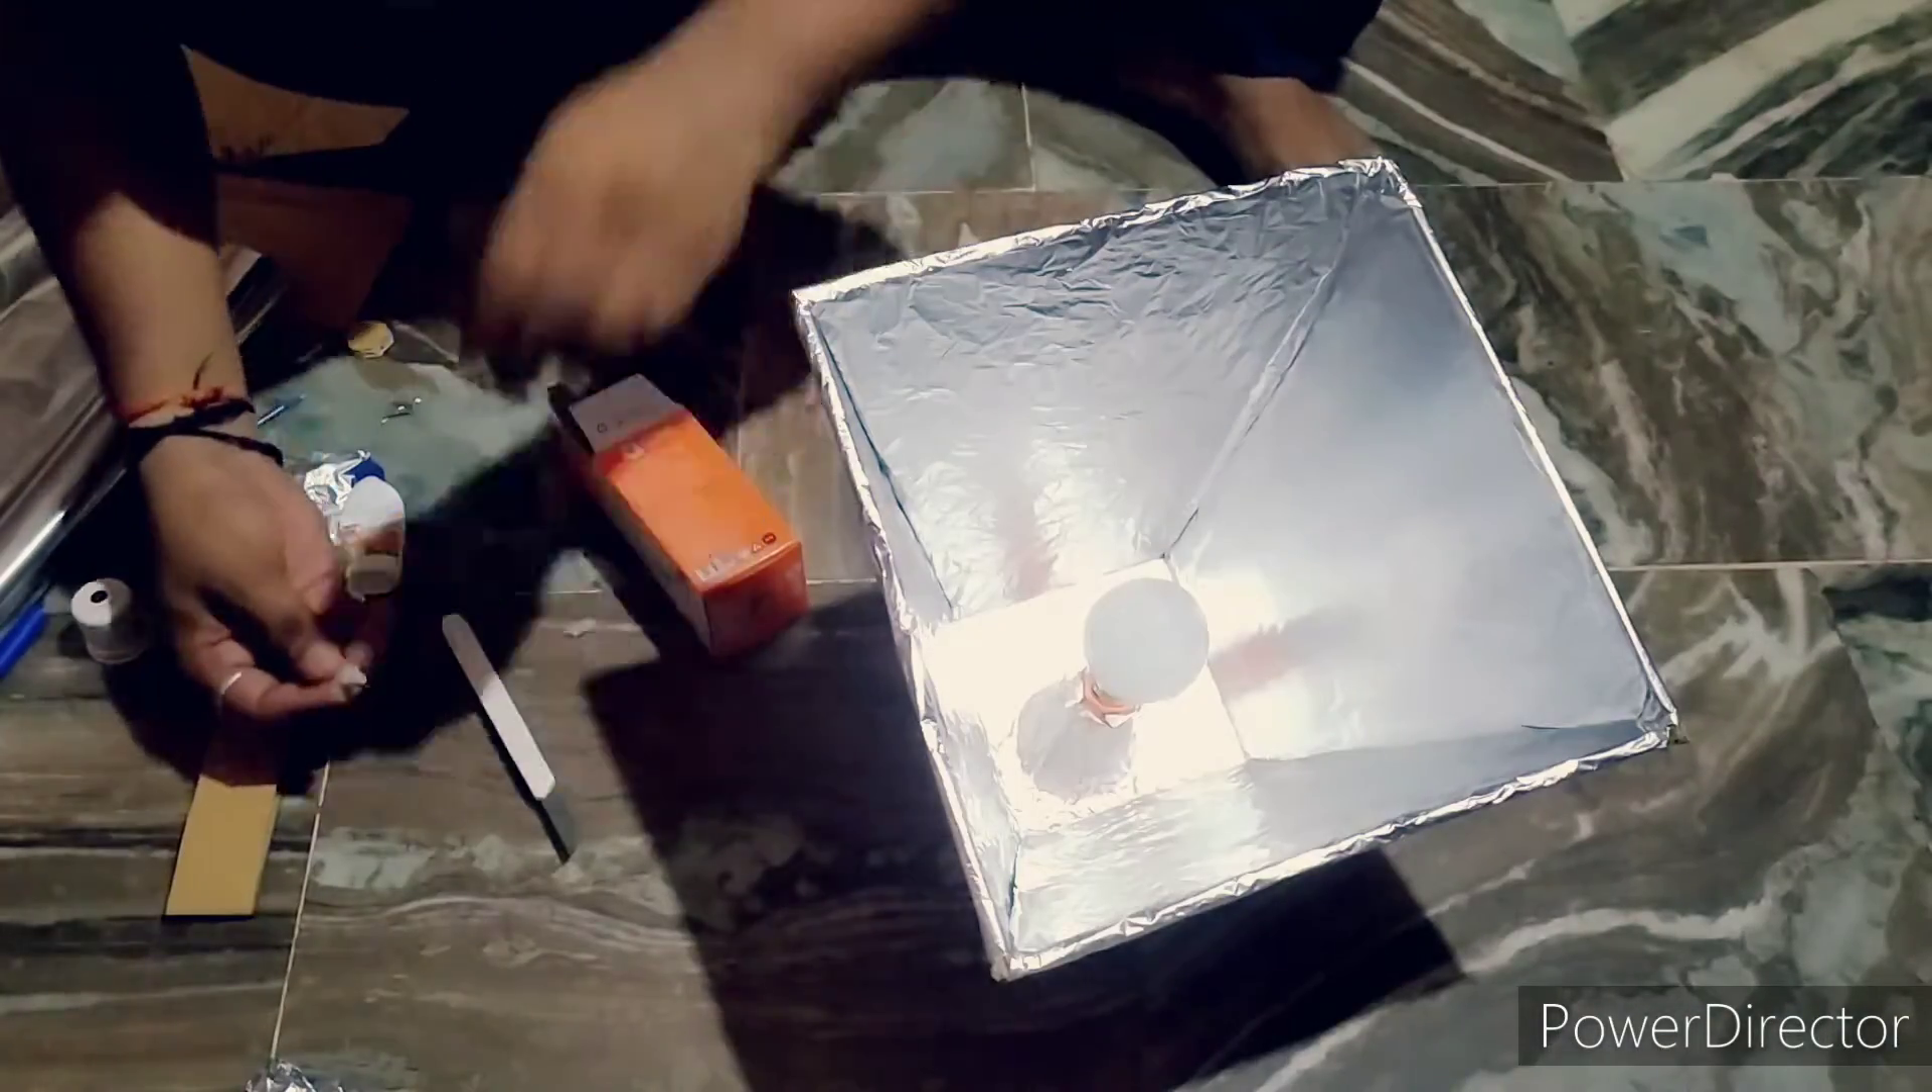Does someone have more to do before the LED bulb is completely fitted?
No.